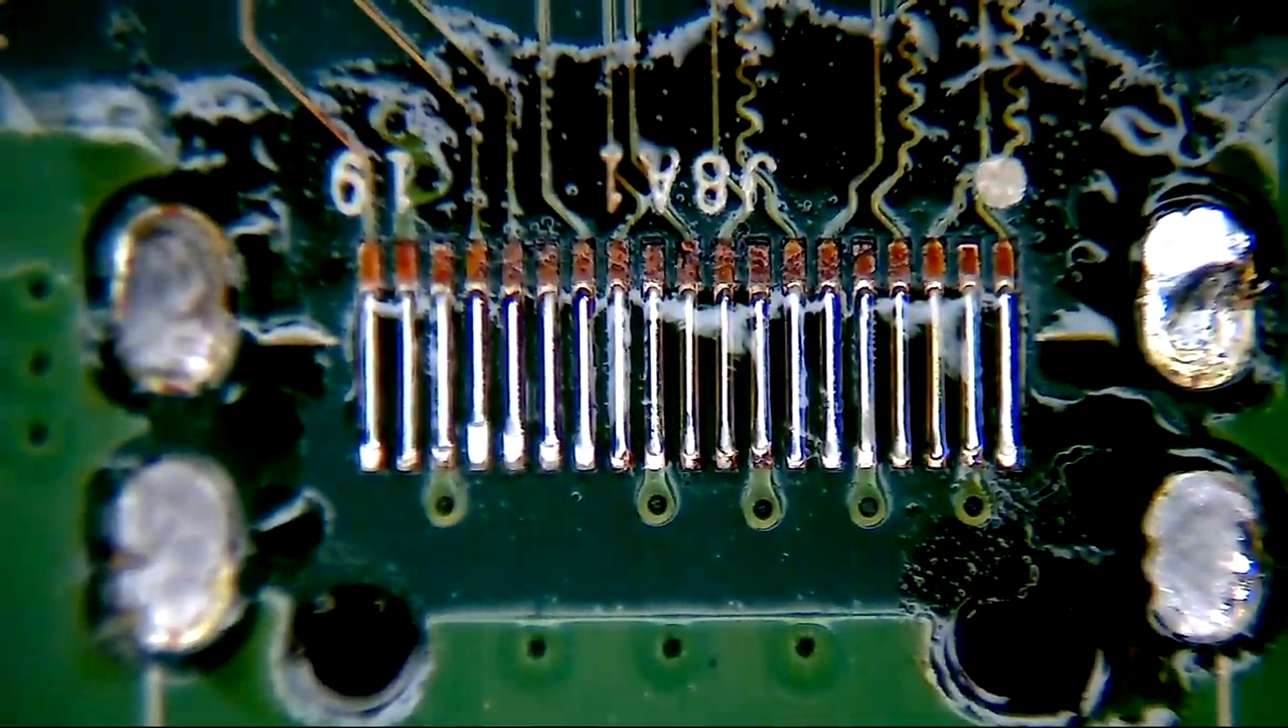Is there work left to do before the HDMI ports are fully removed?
No.